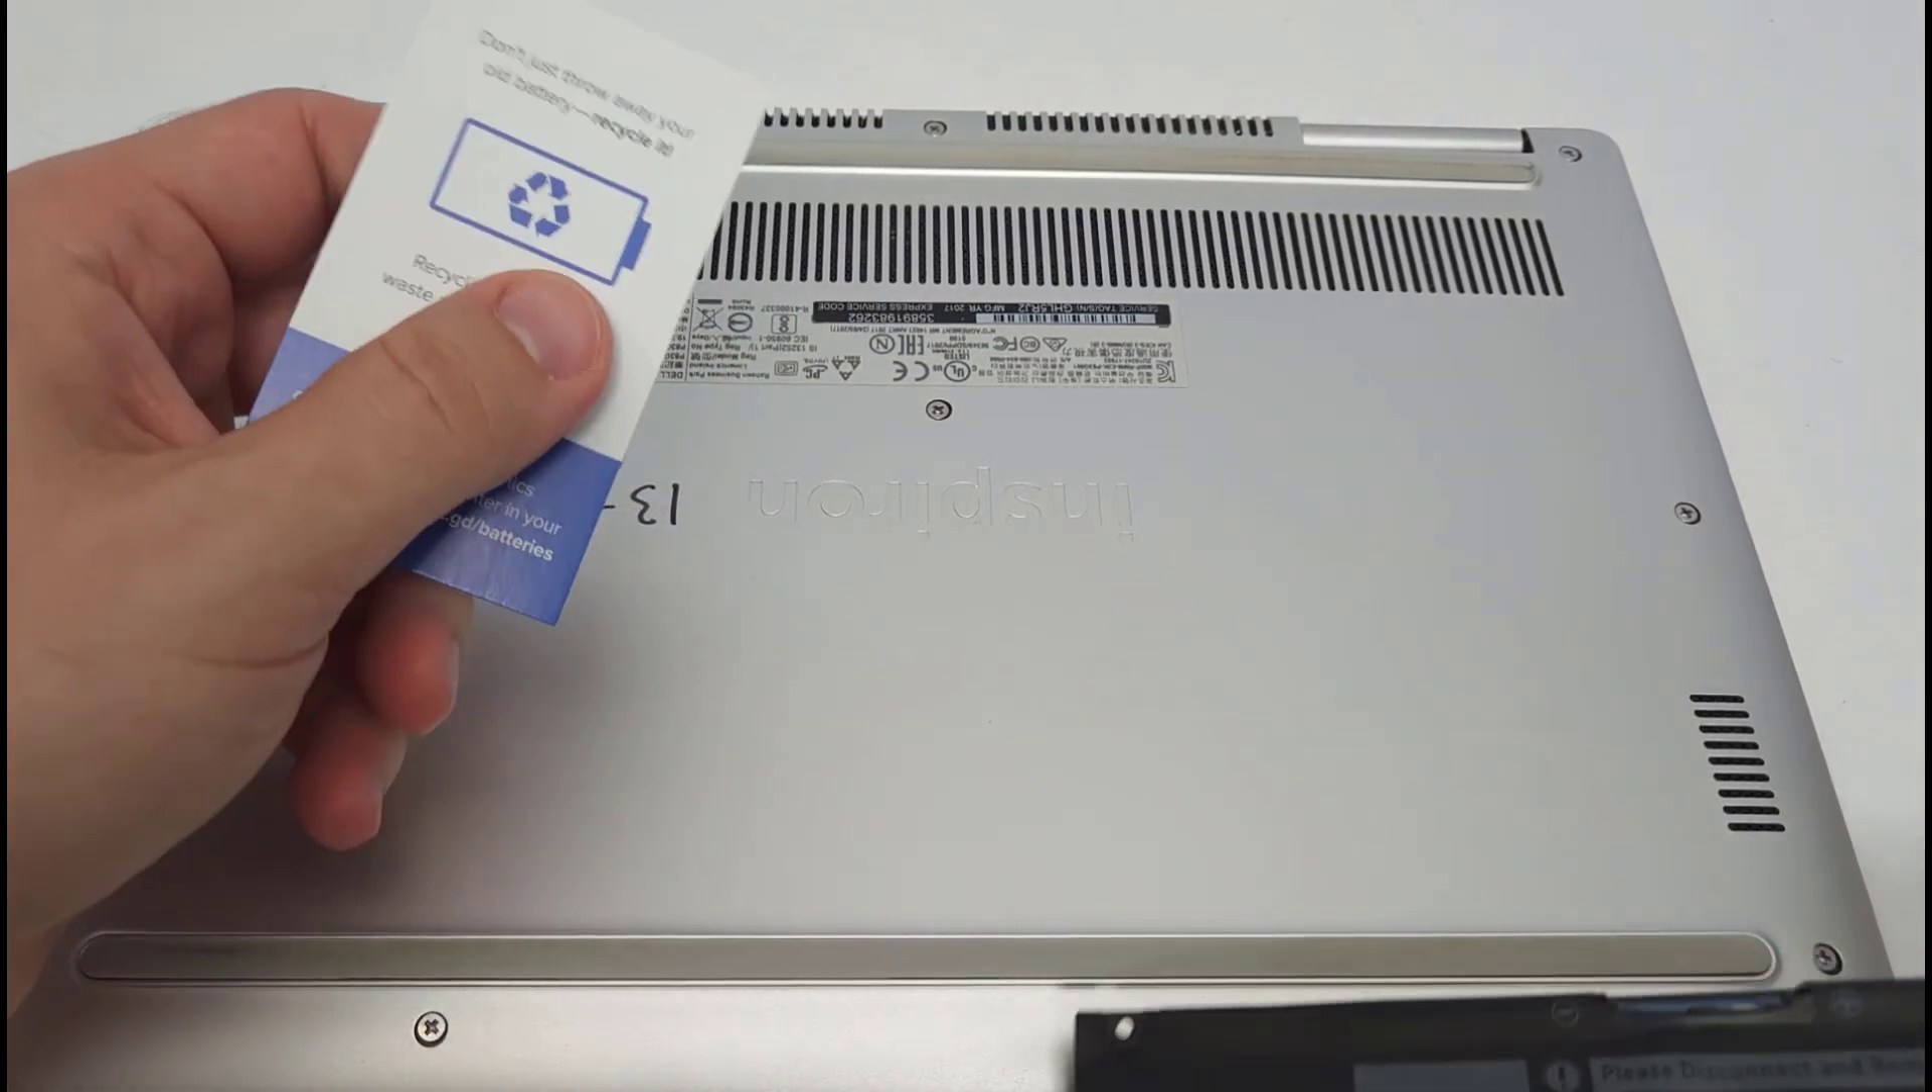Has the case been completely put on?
Yes.